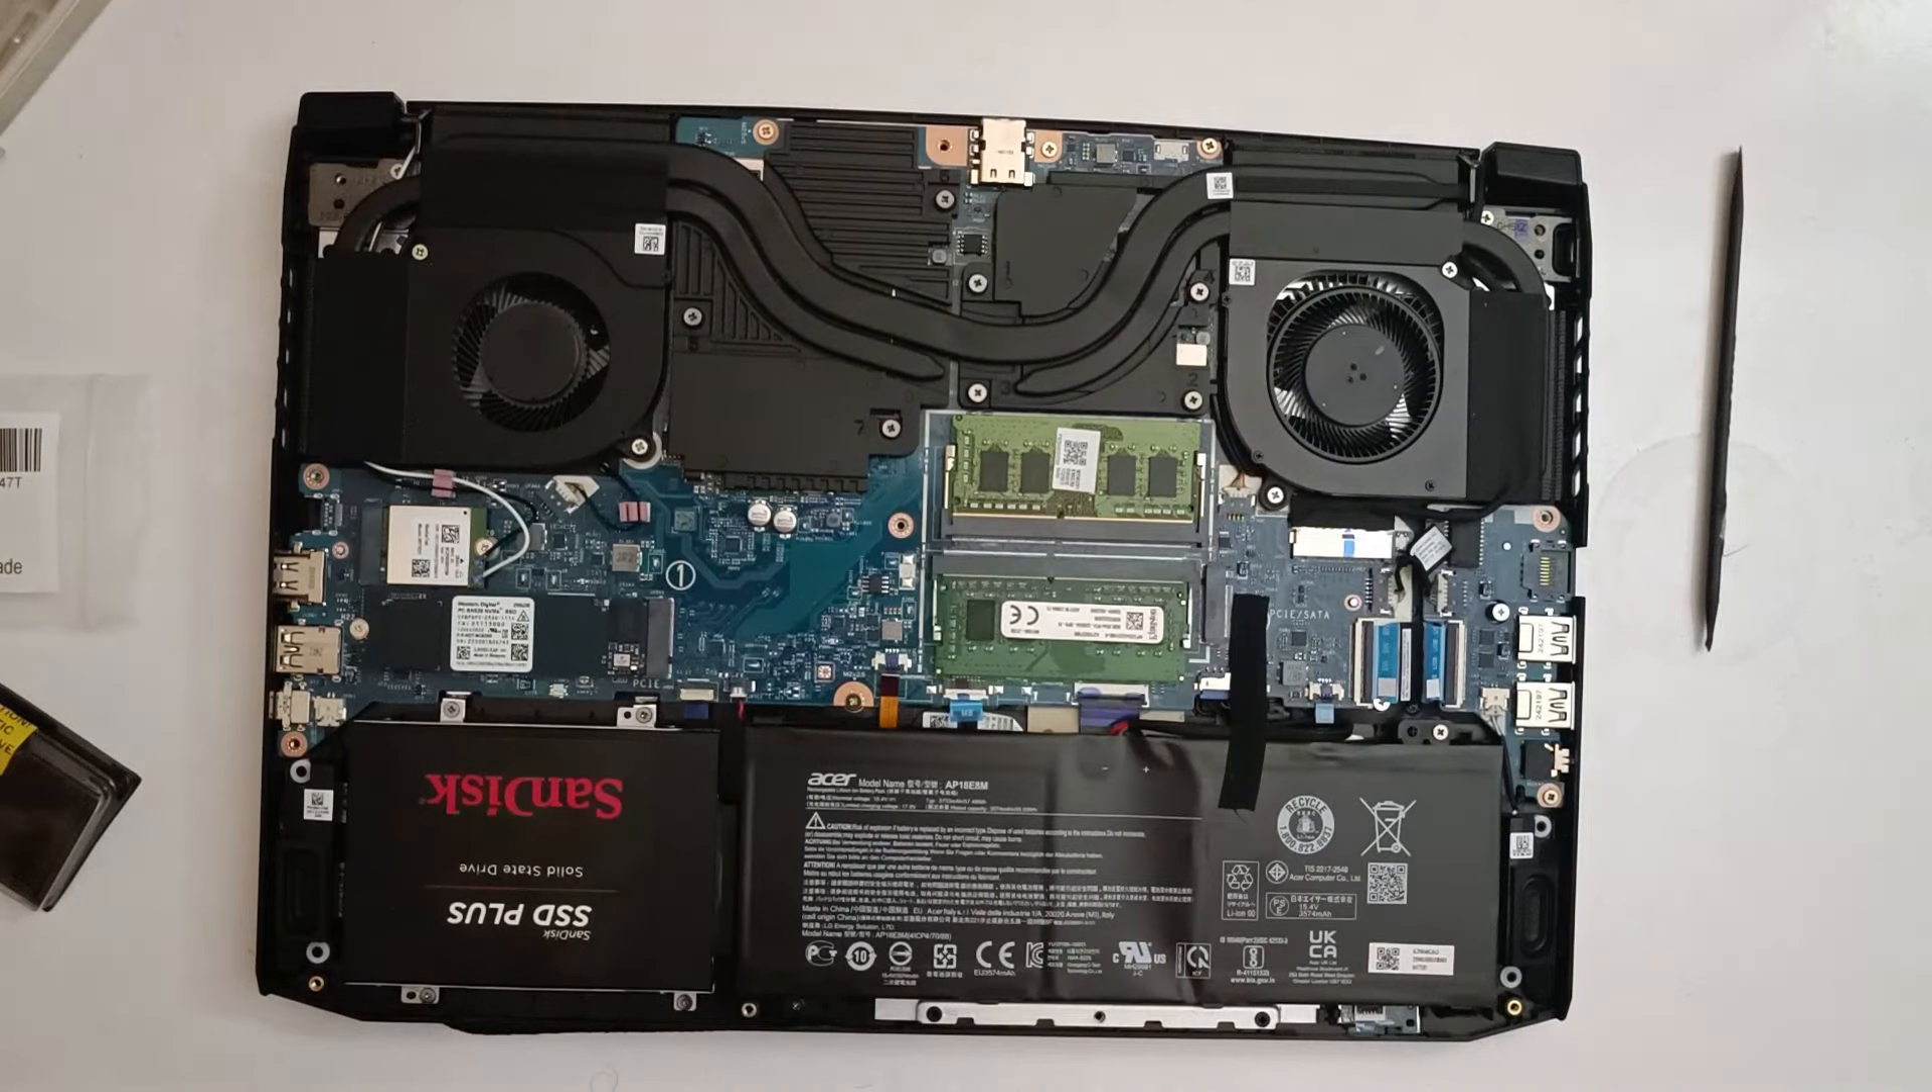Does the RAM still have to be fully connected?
No.